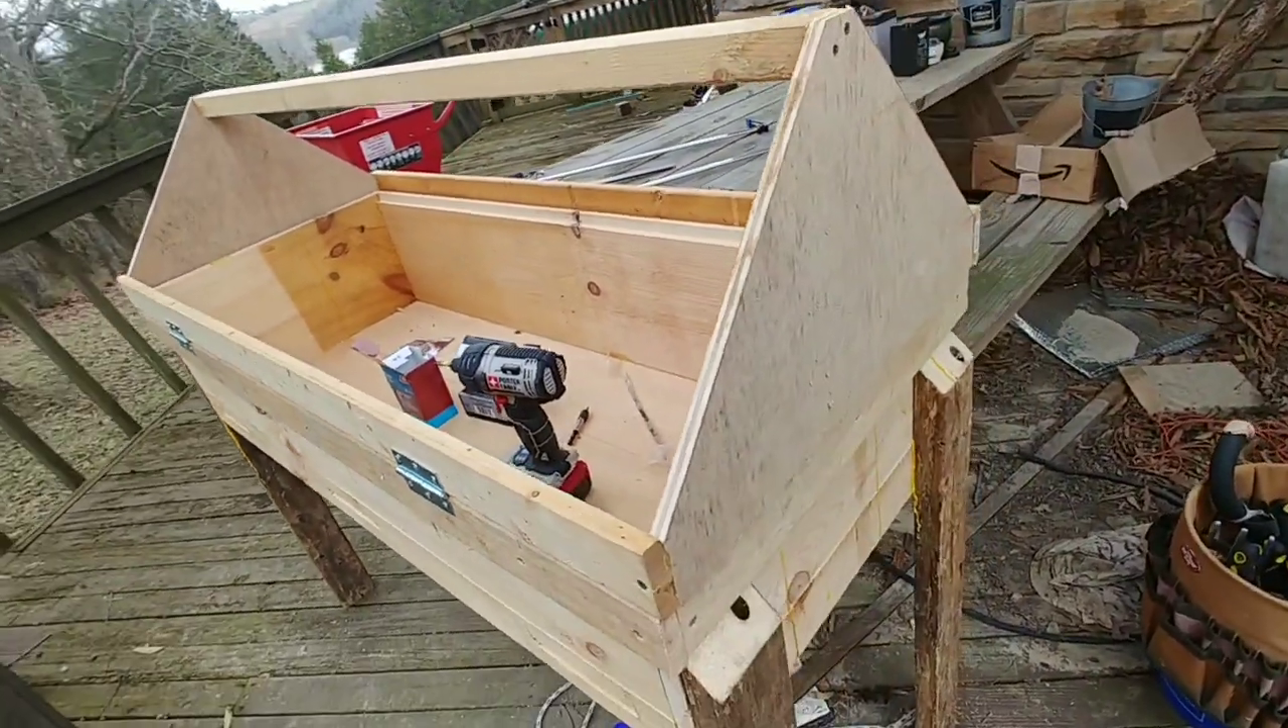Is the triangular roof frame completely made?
Yes.